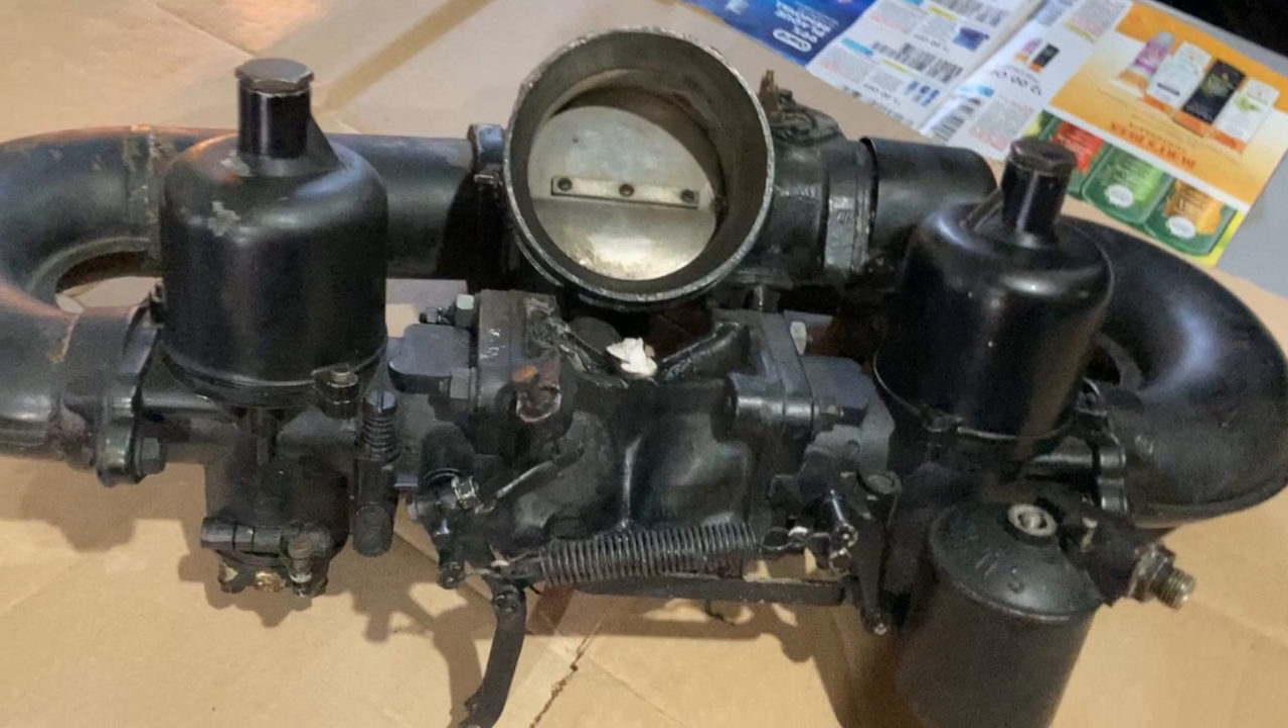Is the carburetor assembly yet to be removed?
No.